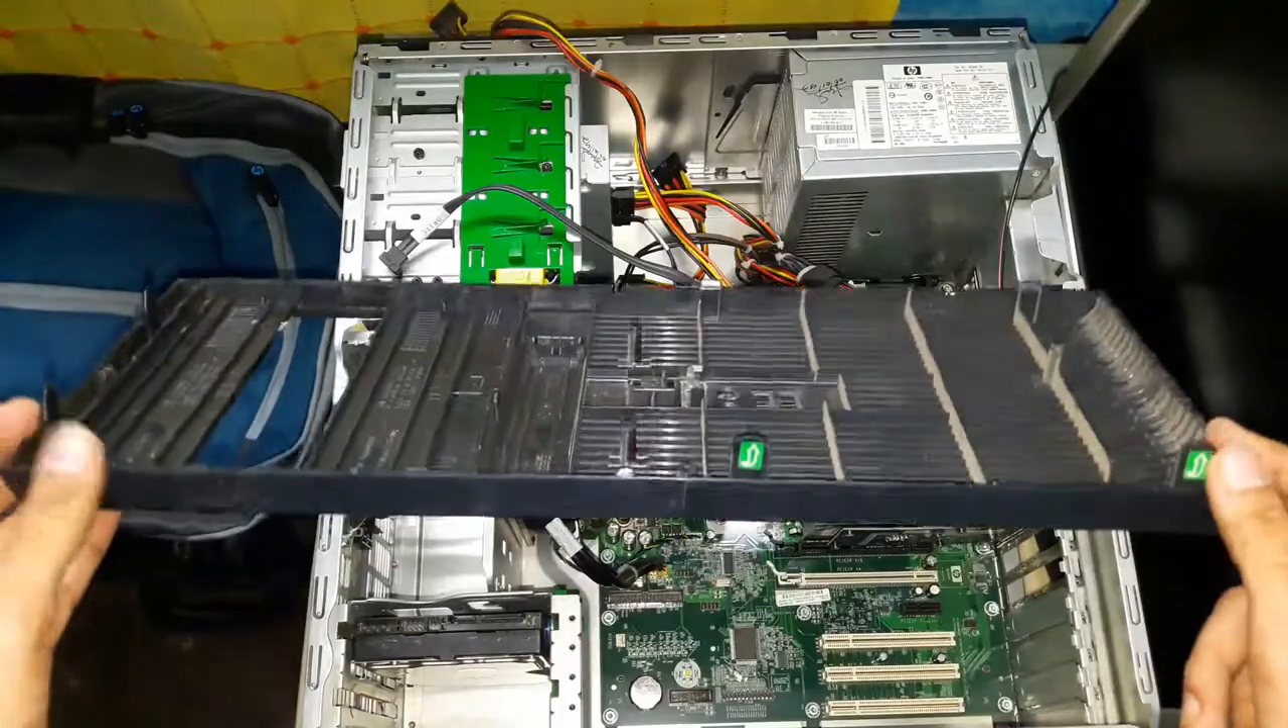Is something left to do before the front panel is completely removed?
No.